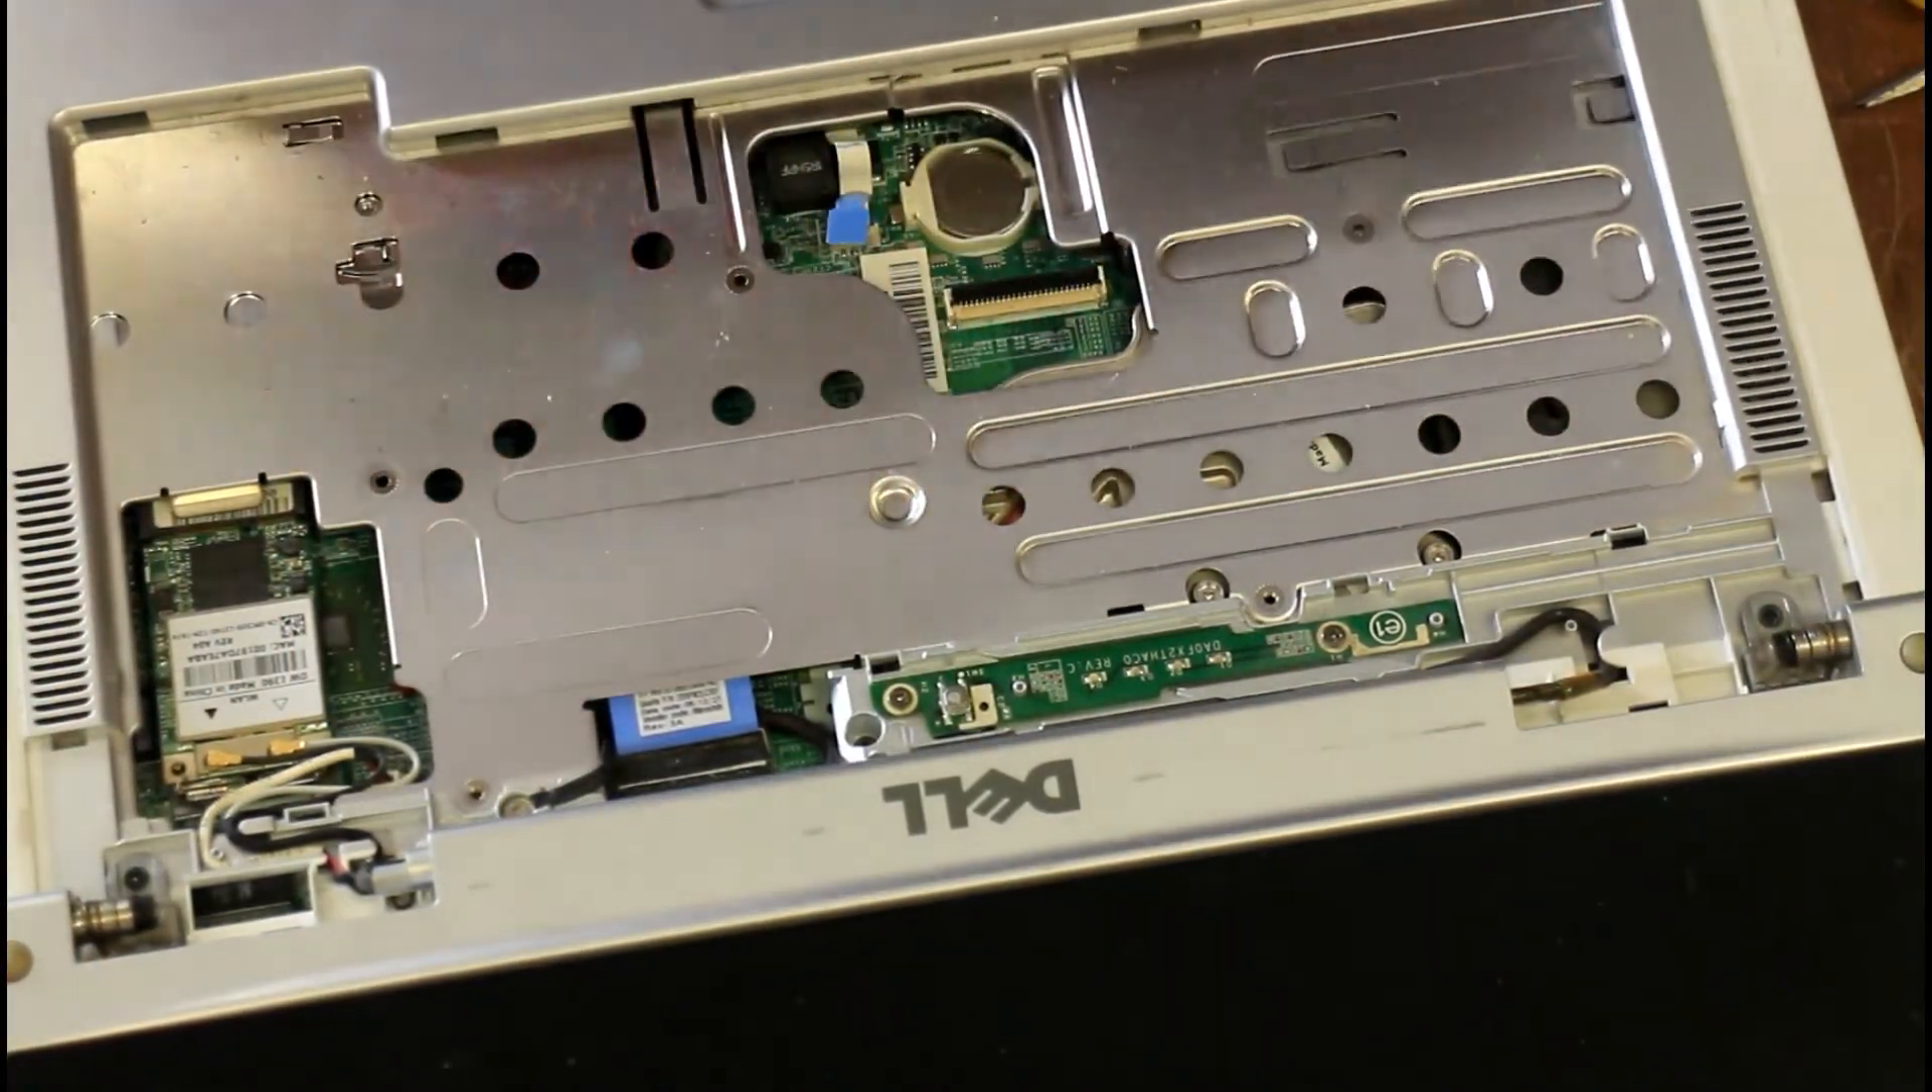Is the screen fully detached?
No.